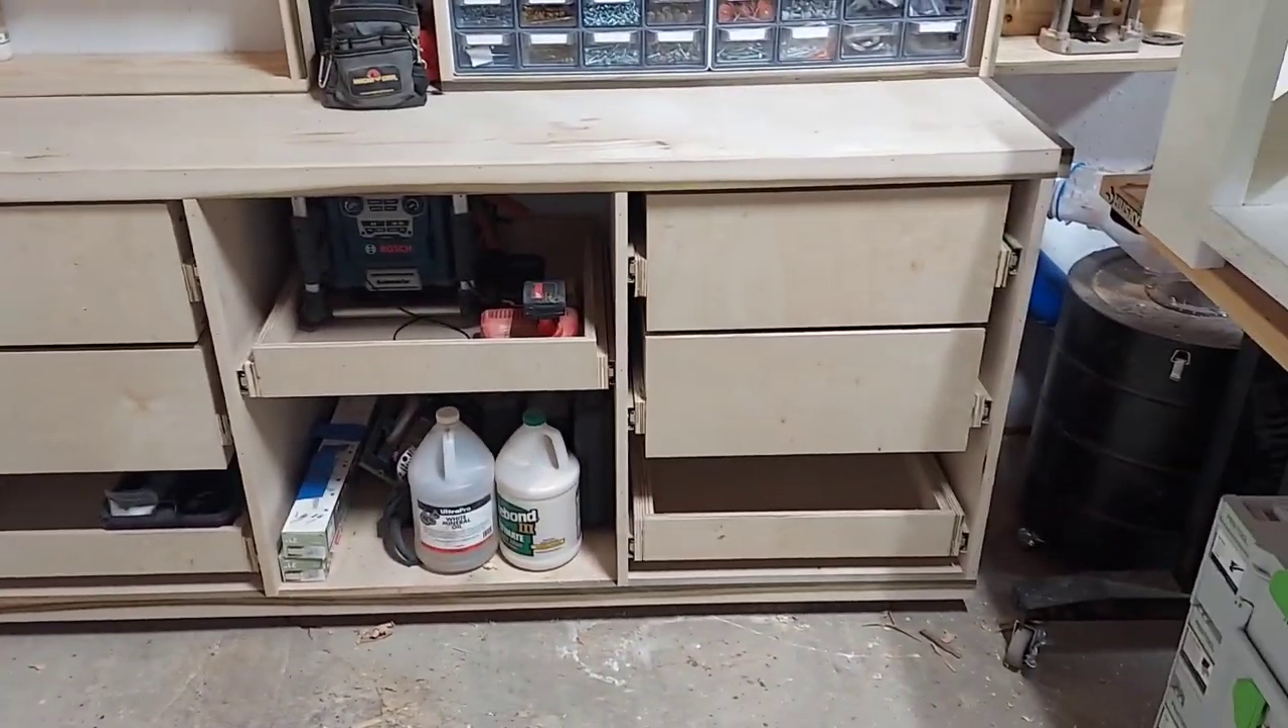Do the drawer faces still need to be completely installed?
Yes.